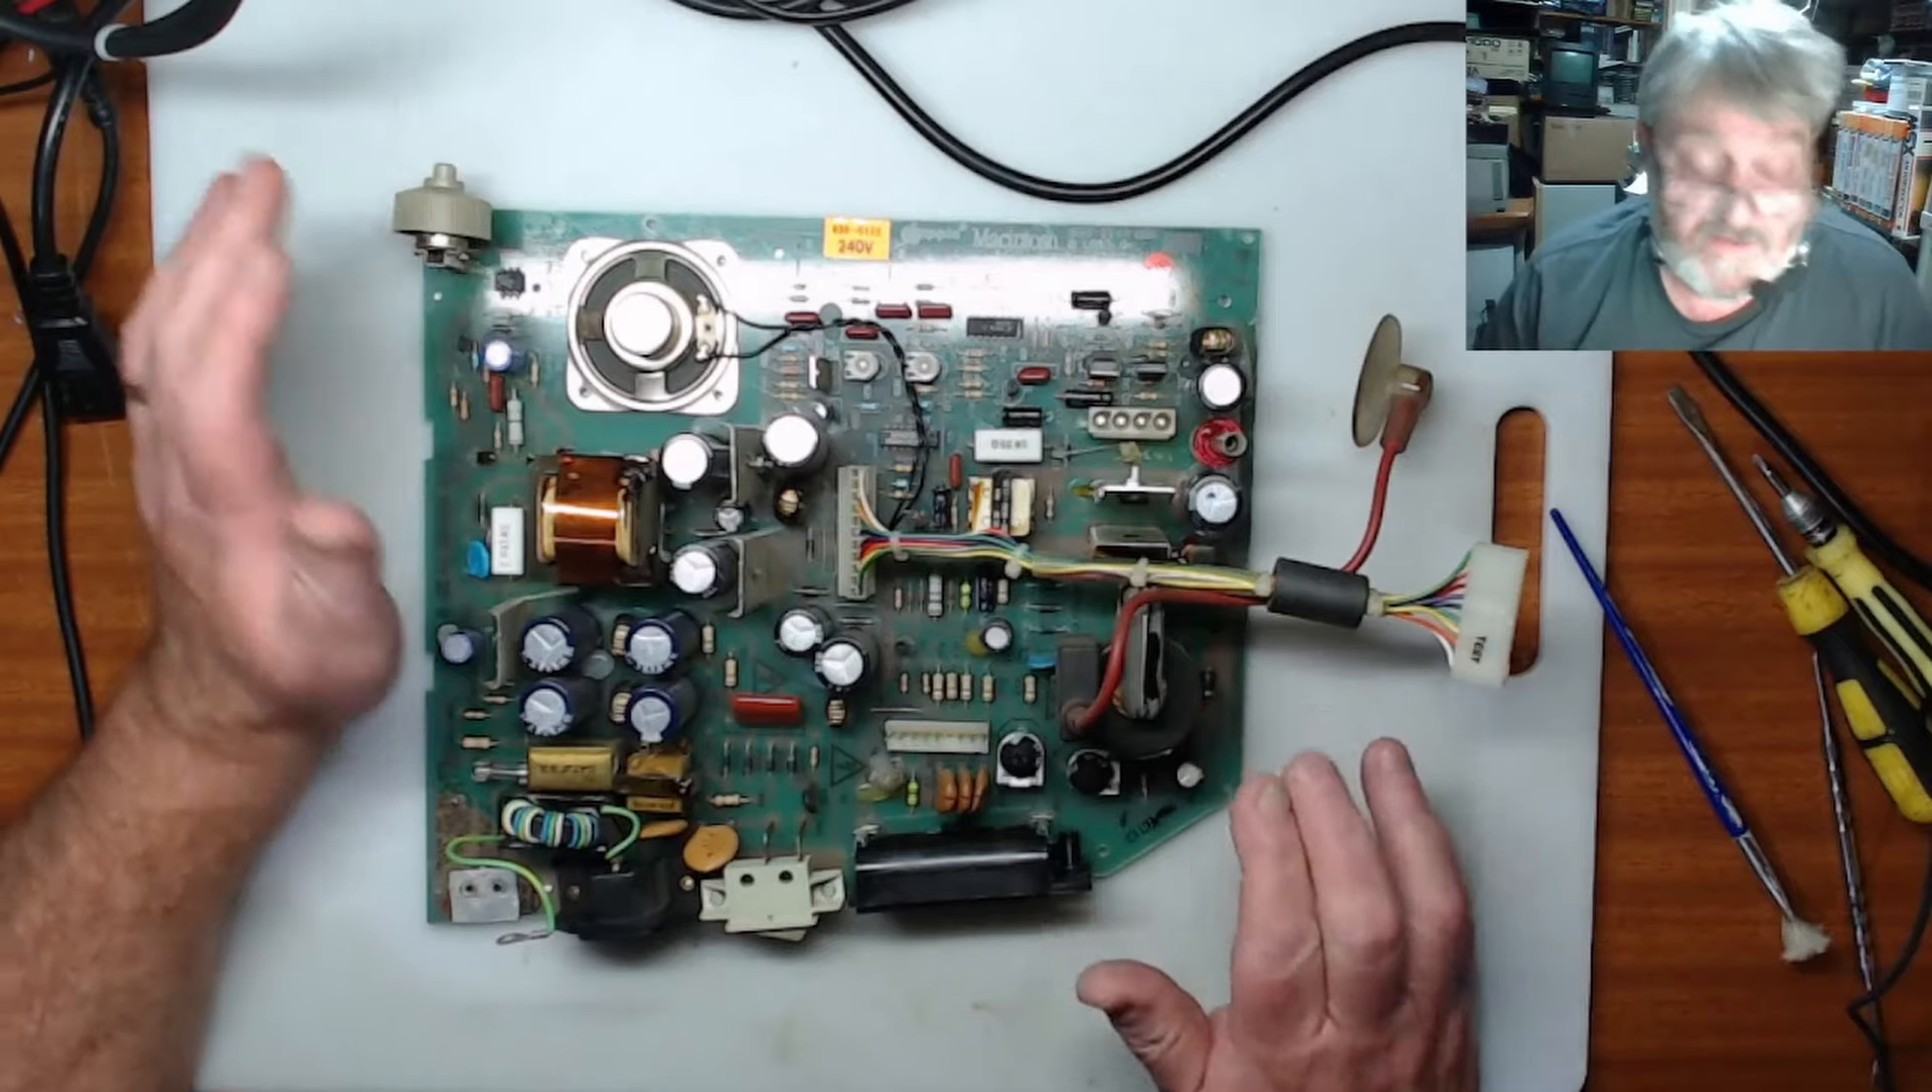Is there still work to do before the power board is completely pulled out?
No.